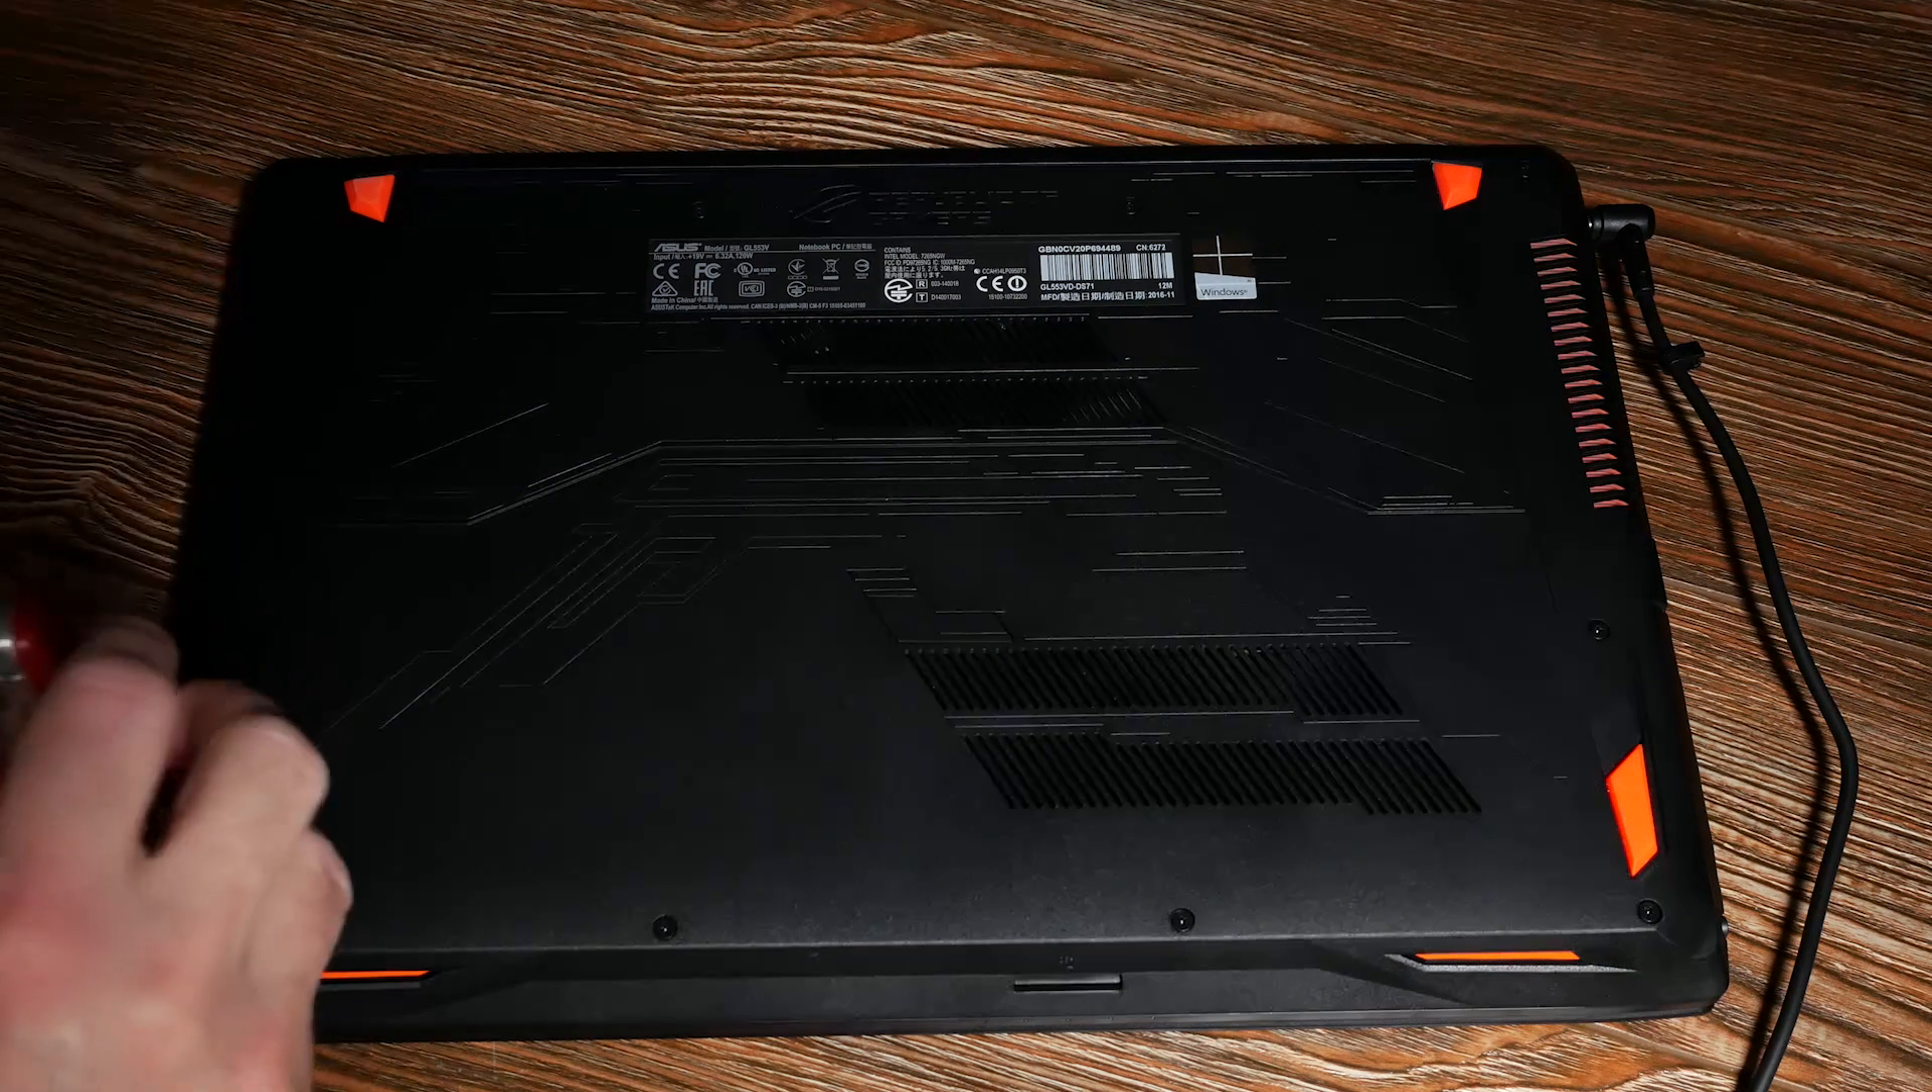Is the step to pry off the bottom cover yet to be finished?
Yes.